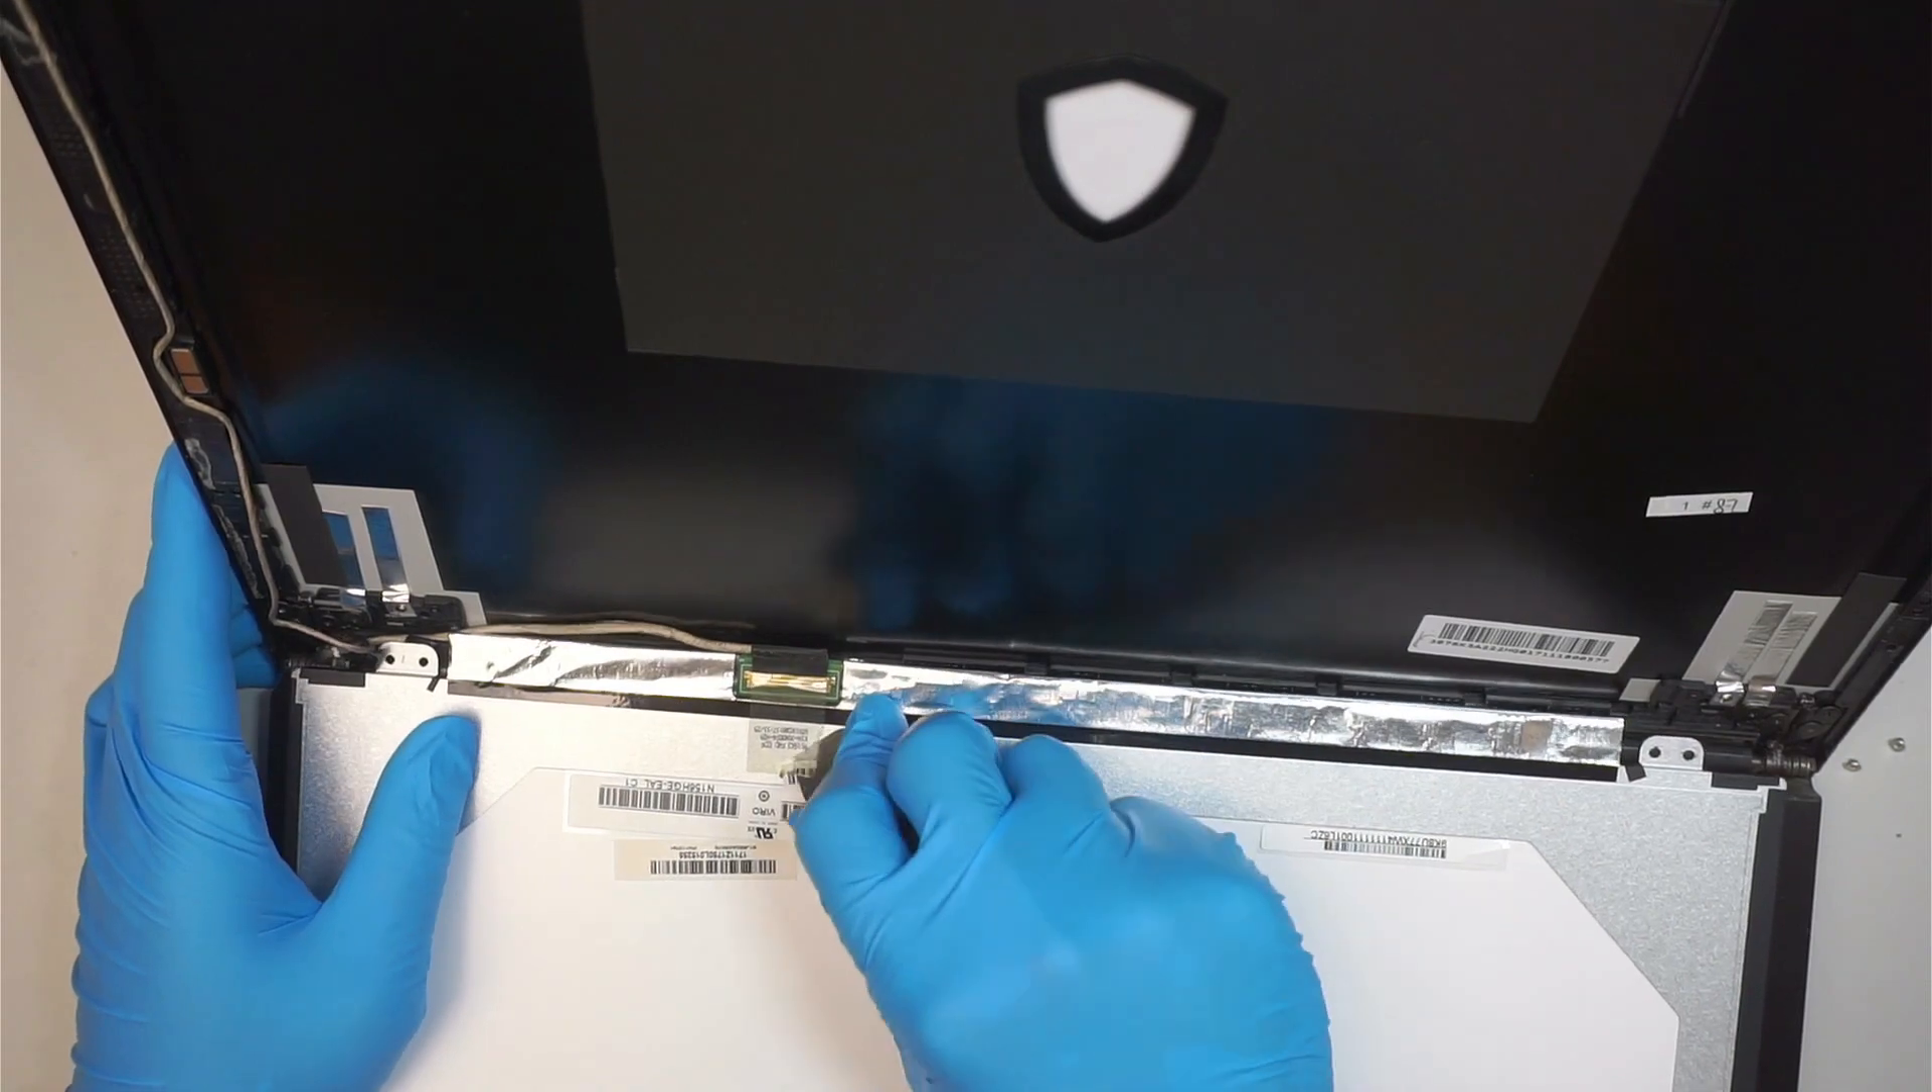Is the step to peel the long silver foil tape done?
No.